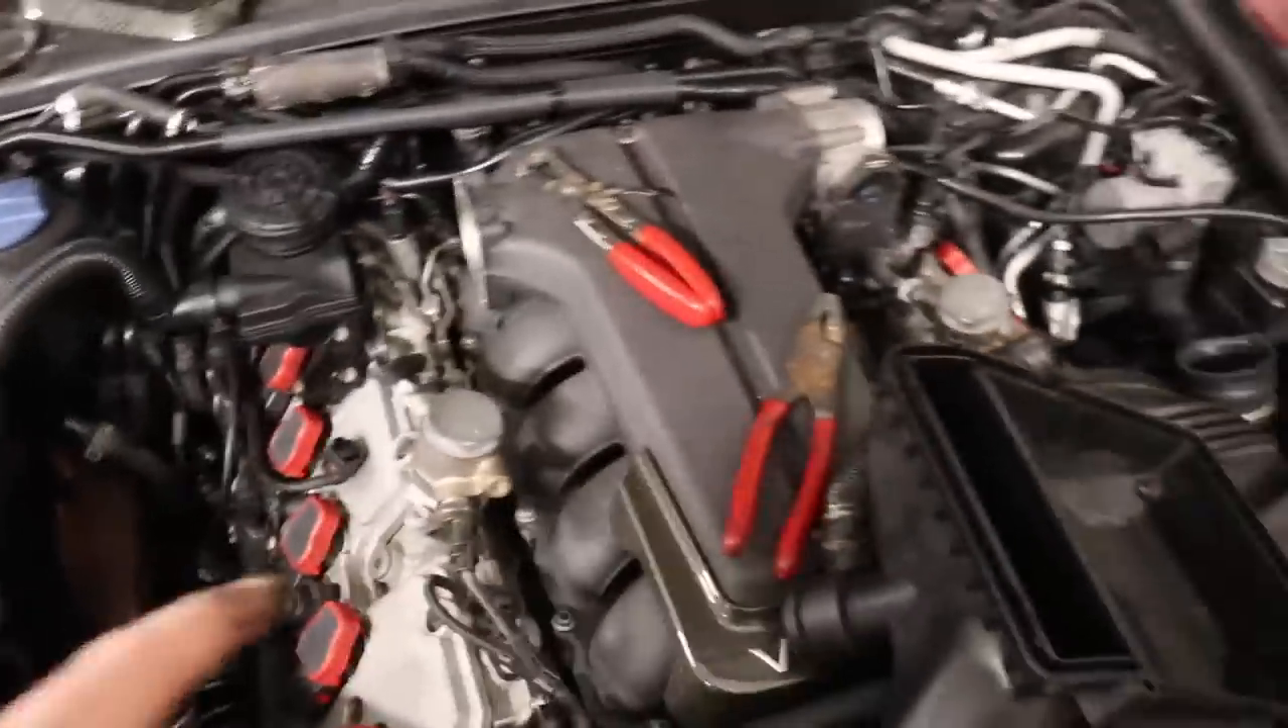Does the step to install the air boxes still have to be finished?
Yes.